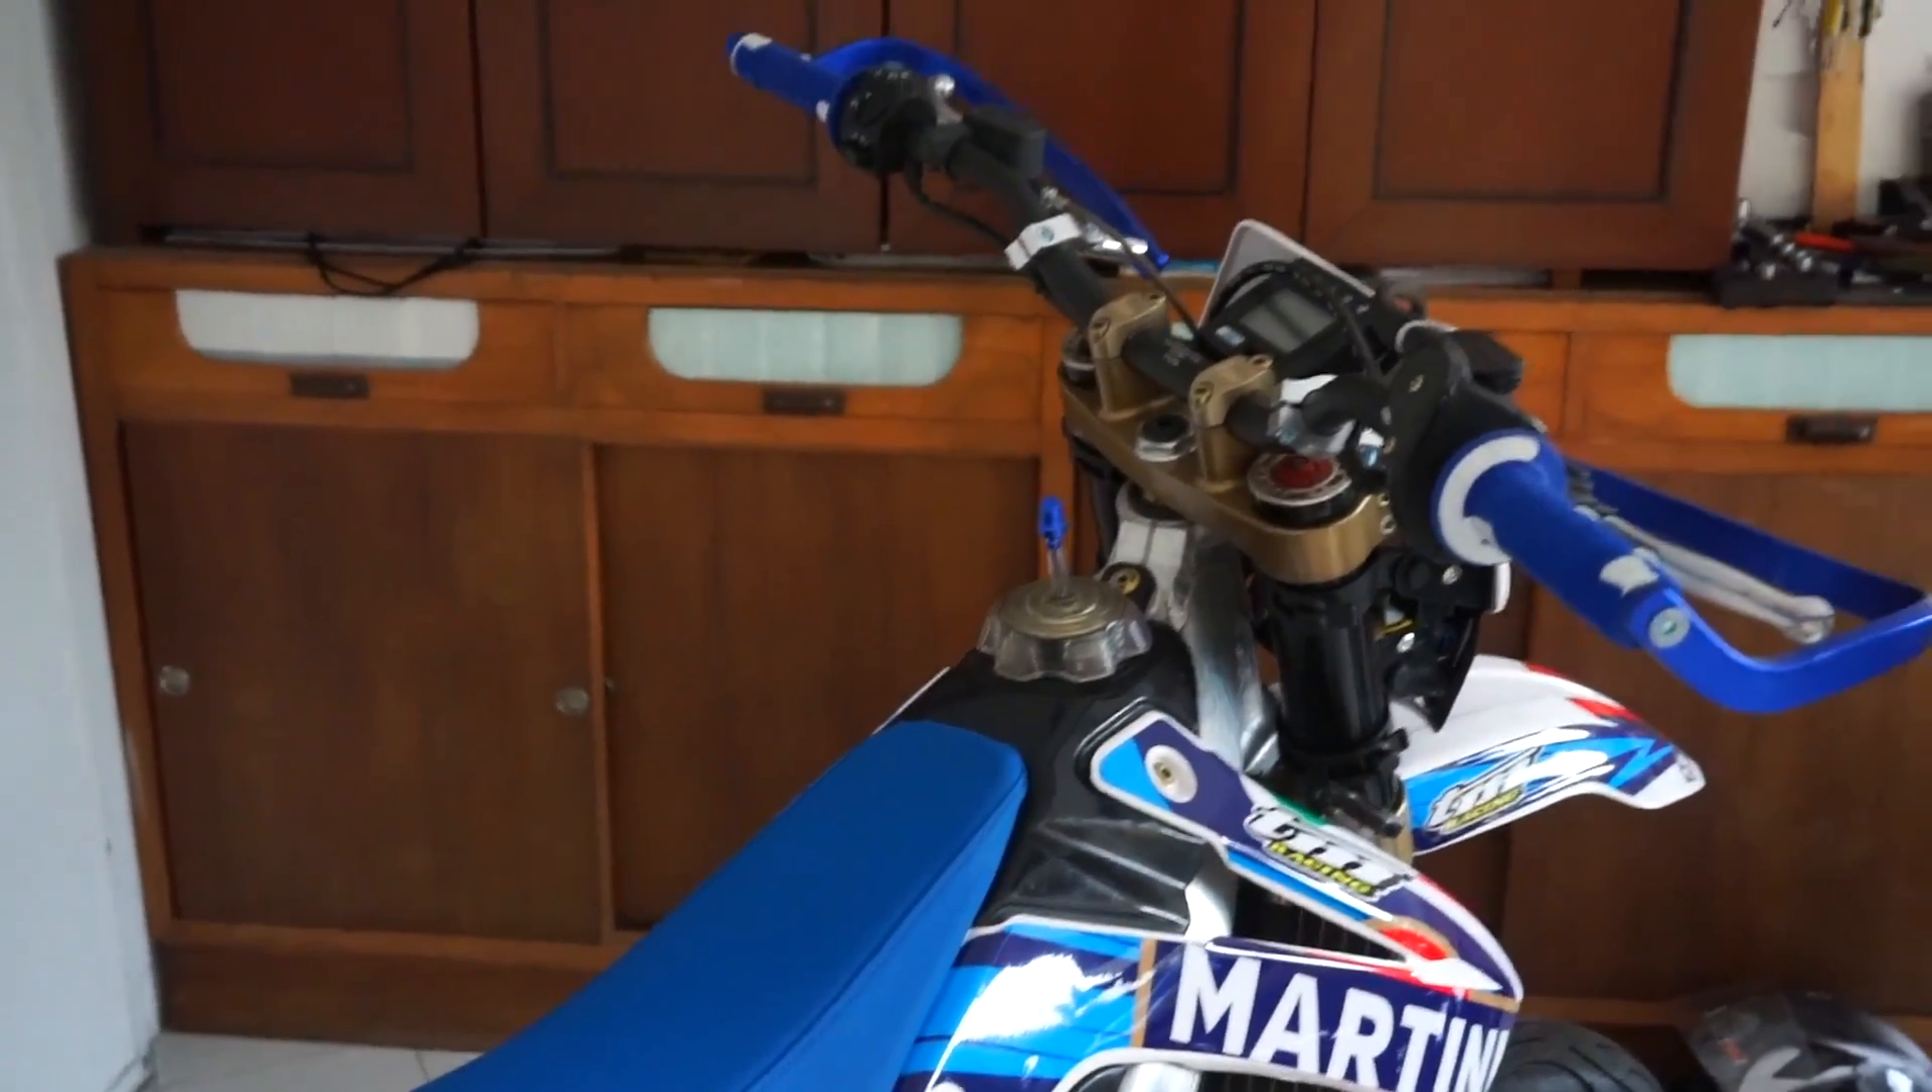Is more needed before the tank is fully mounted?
No.